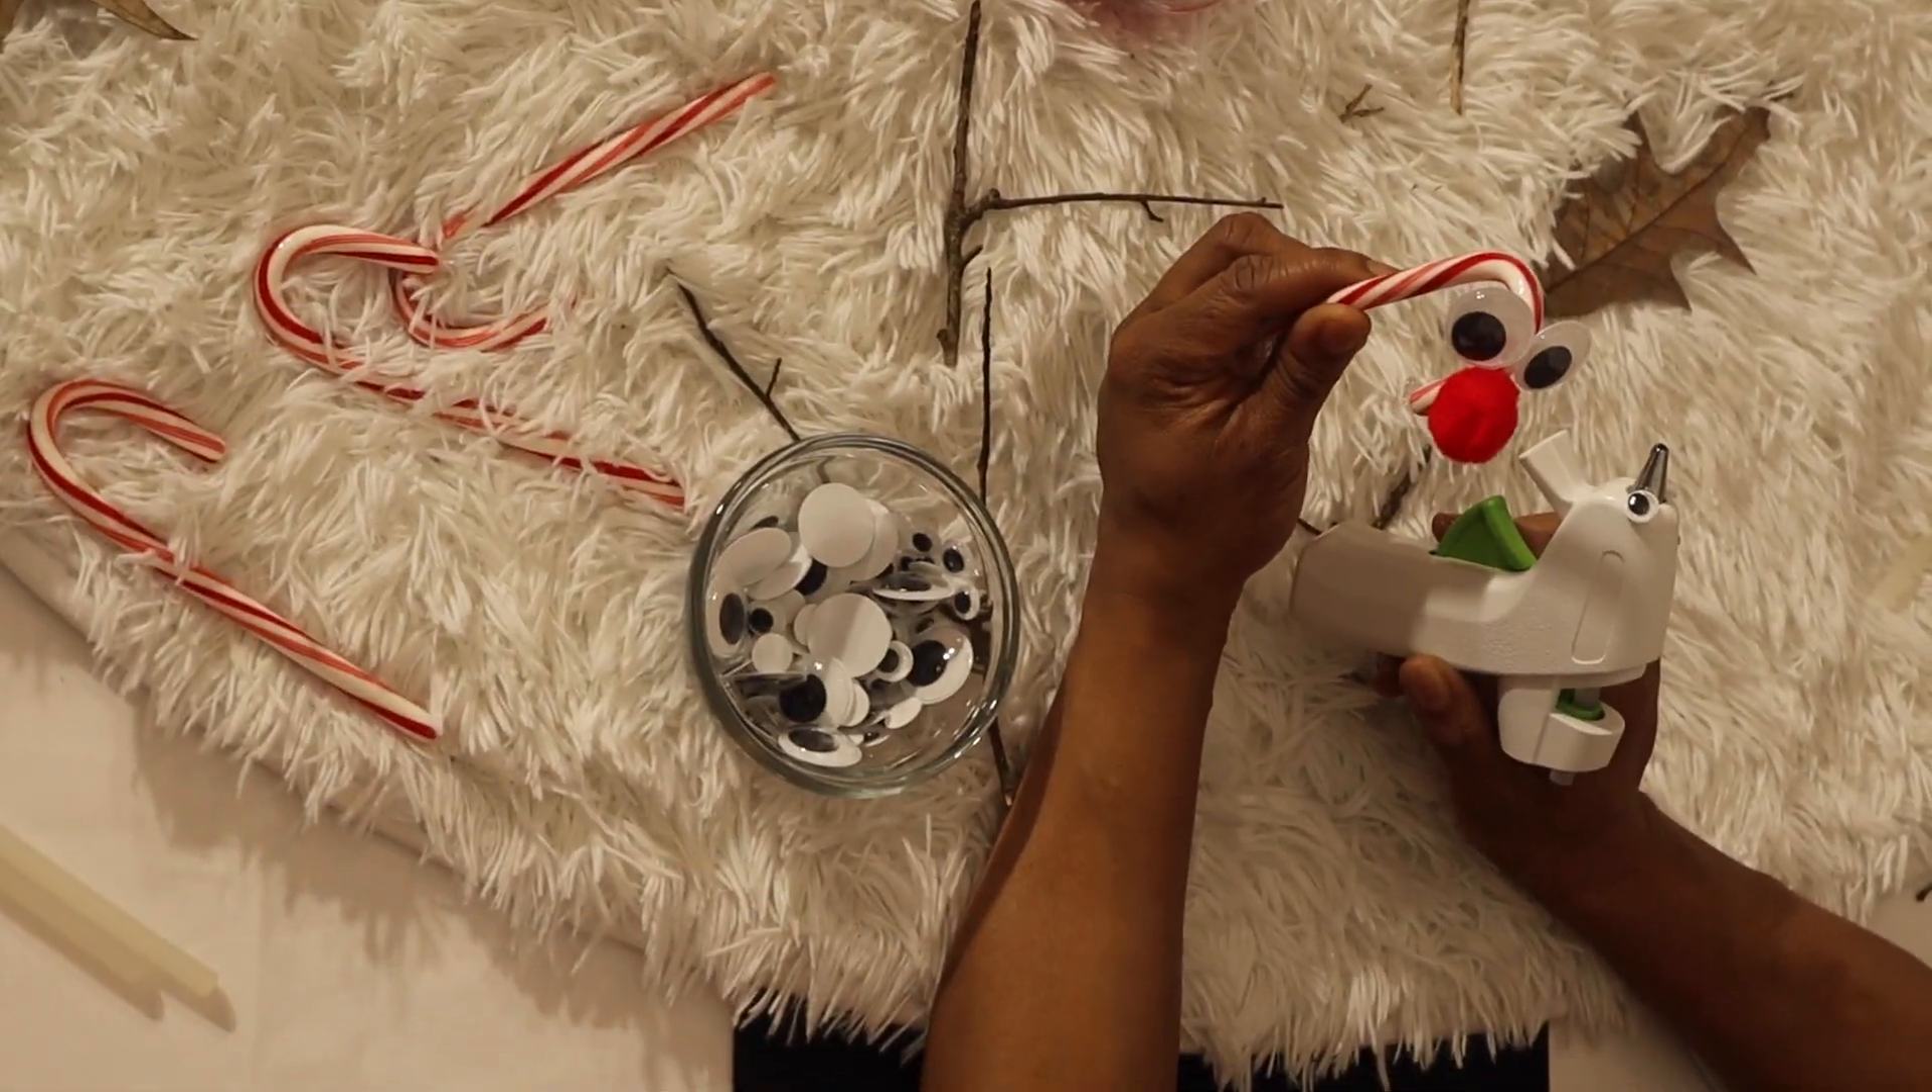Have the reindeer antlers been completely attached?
No.